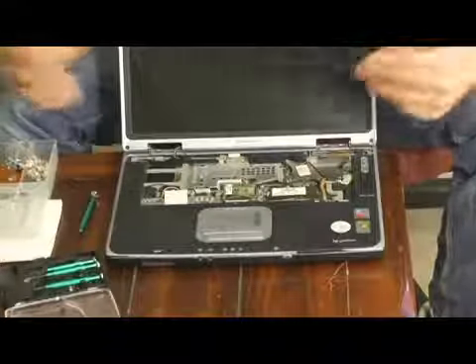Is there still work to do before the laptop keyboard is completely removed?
No.